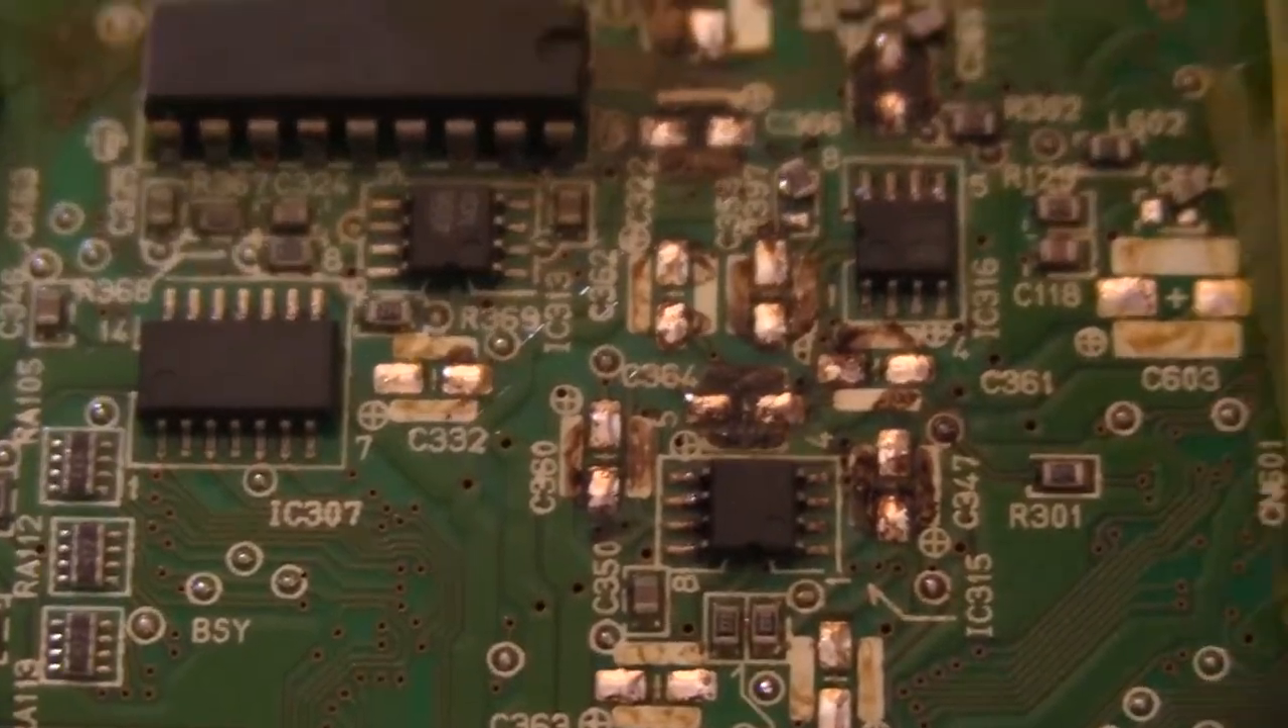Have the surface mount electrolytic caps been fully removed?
Yes.